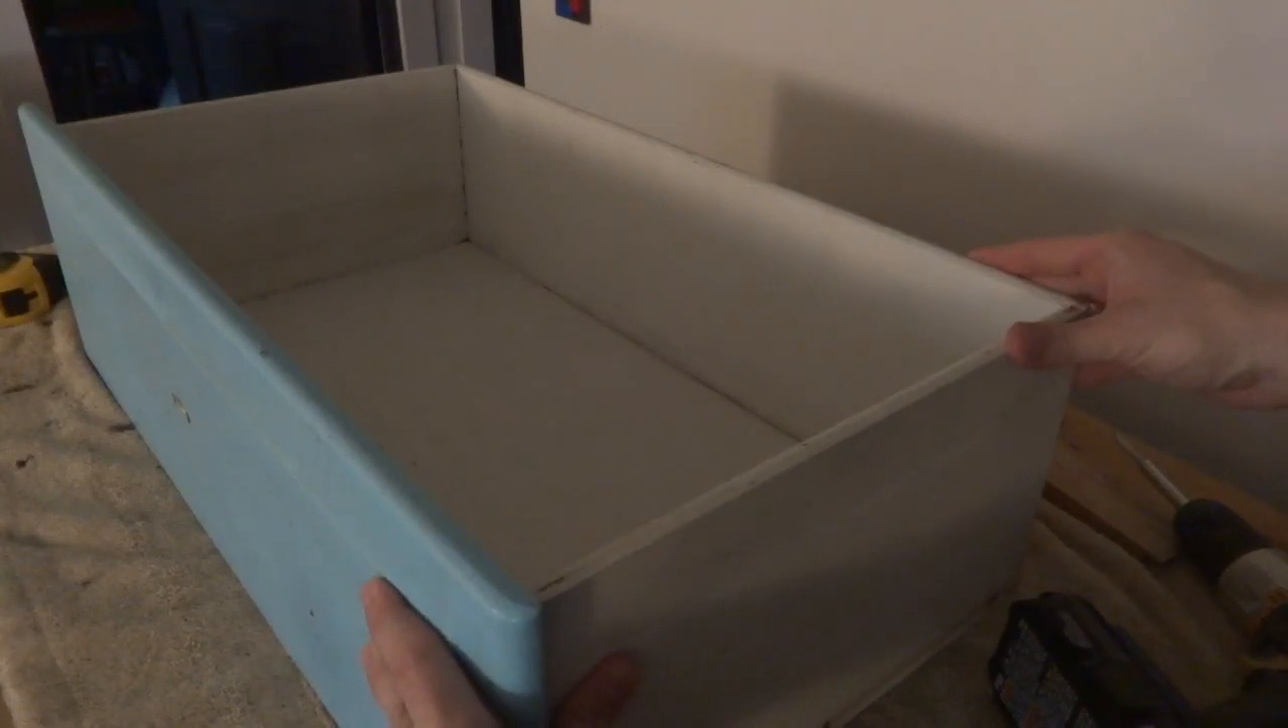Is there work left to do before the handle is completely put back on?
Yes.